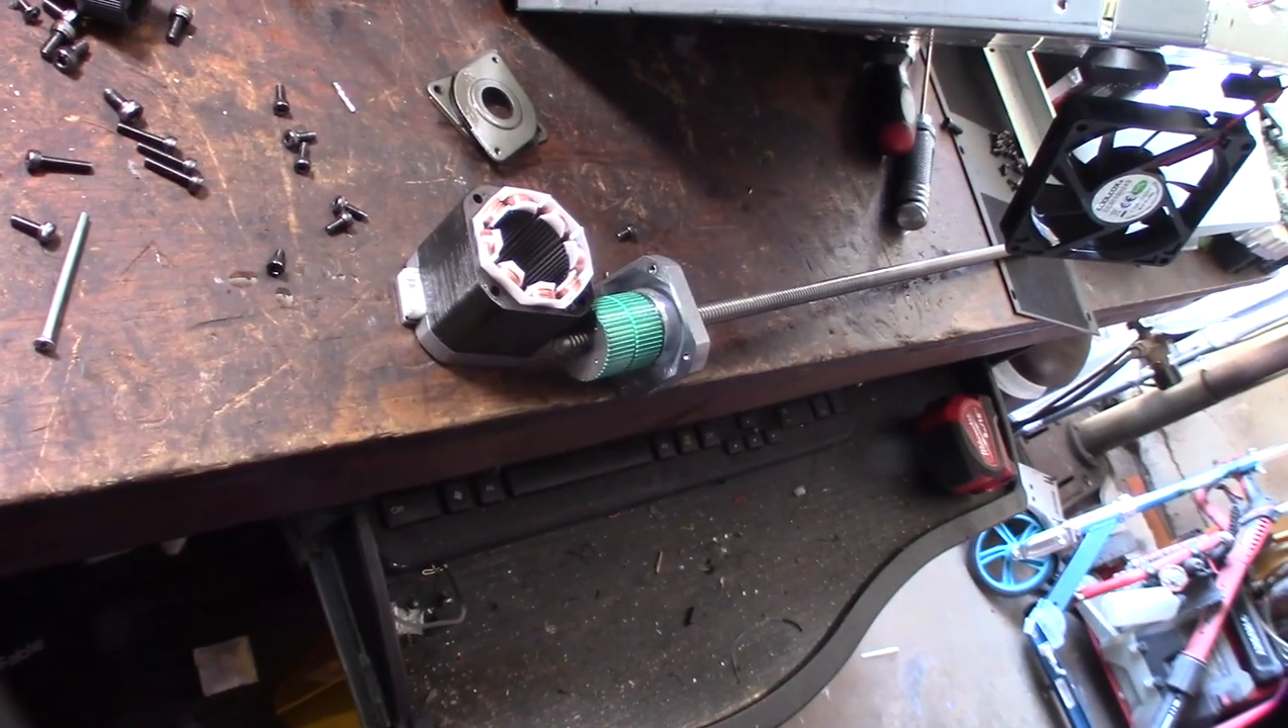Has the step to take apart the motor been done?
Yes.